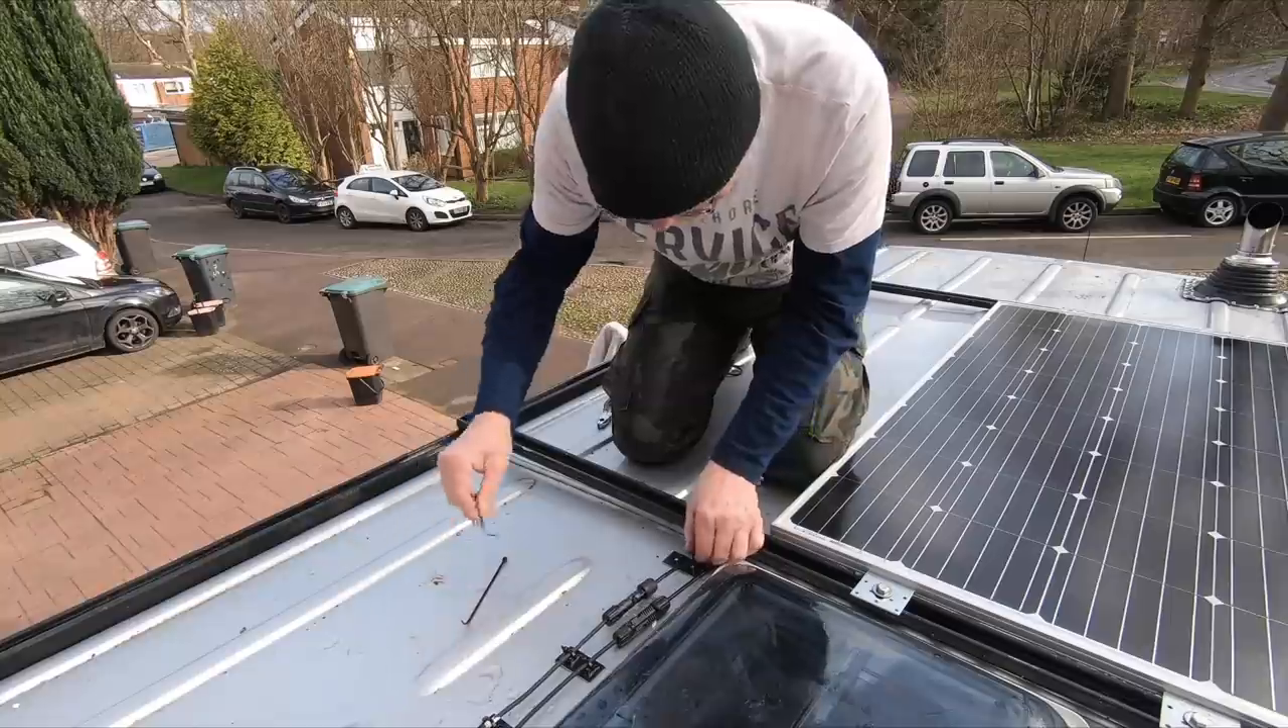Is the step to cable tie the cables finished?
No.